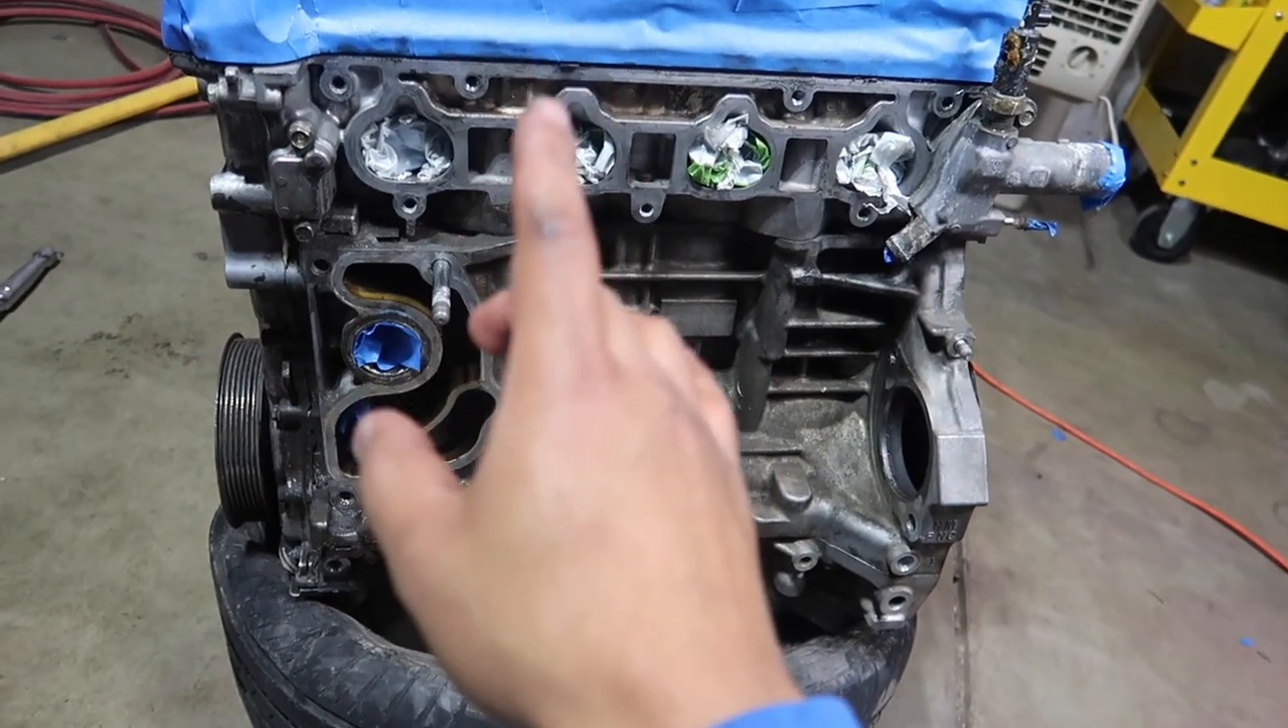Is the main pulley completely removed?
No.